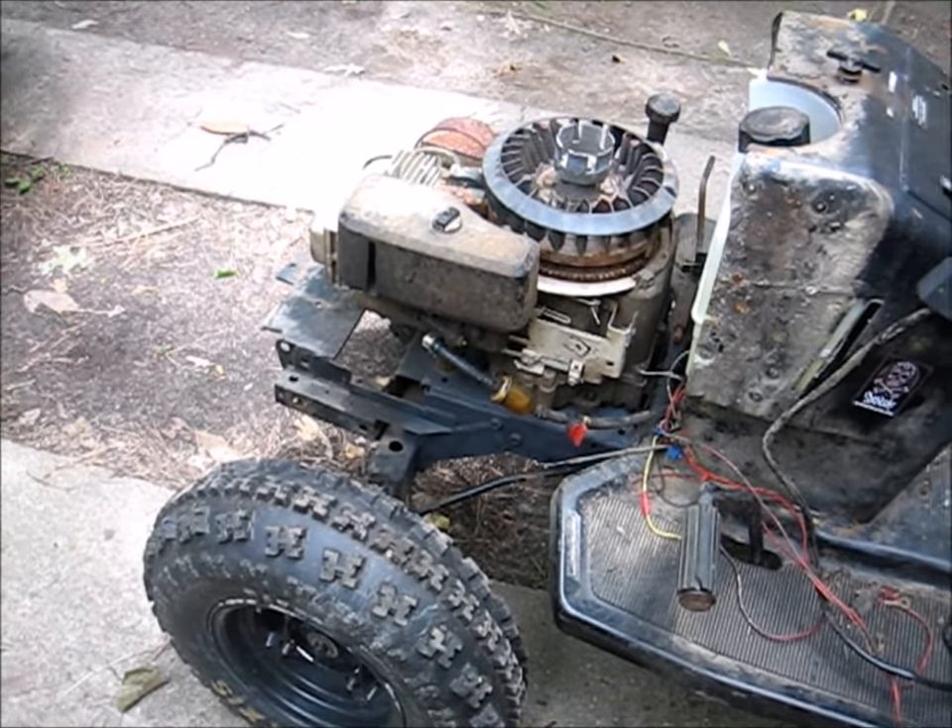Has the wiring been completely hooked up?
No.